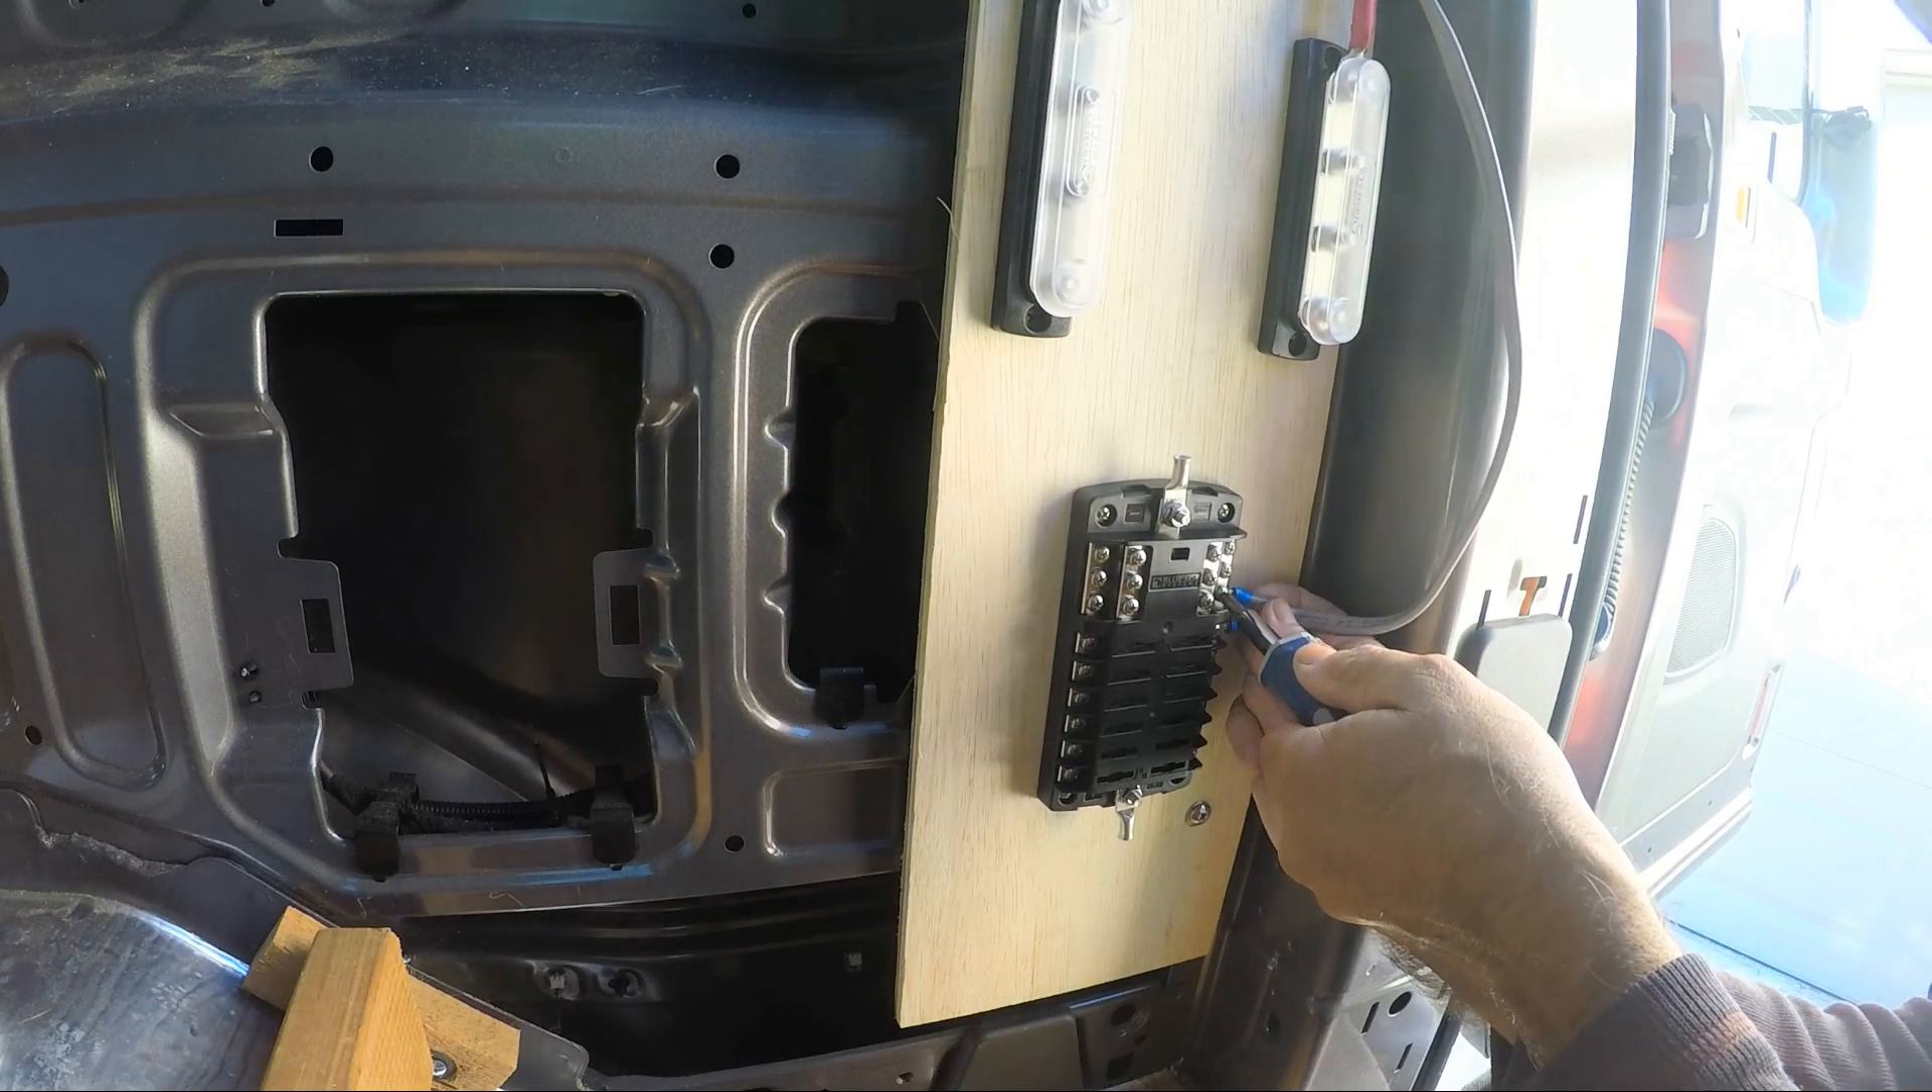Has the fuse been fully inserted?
No.